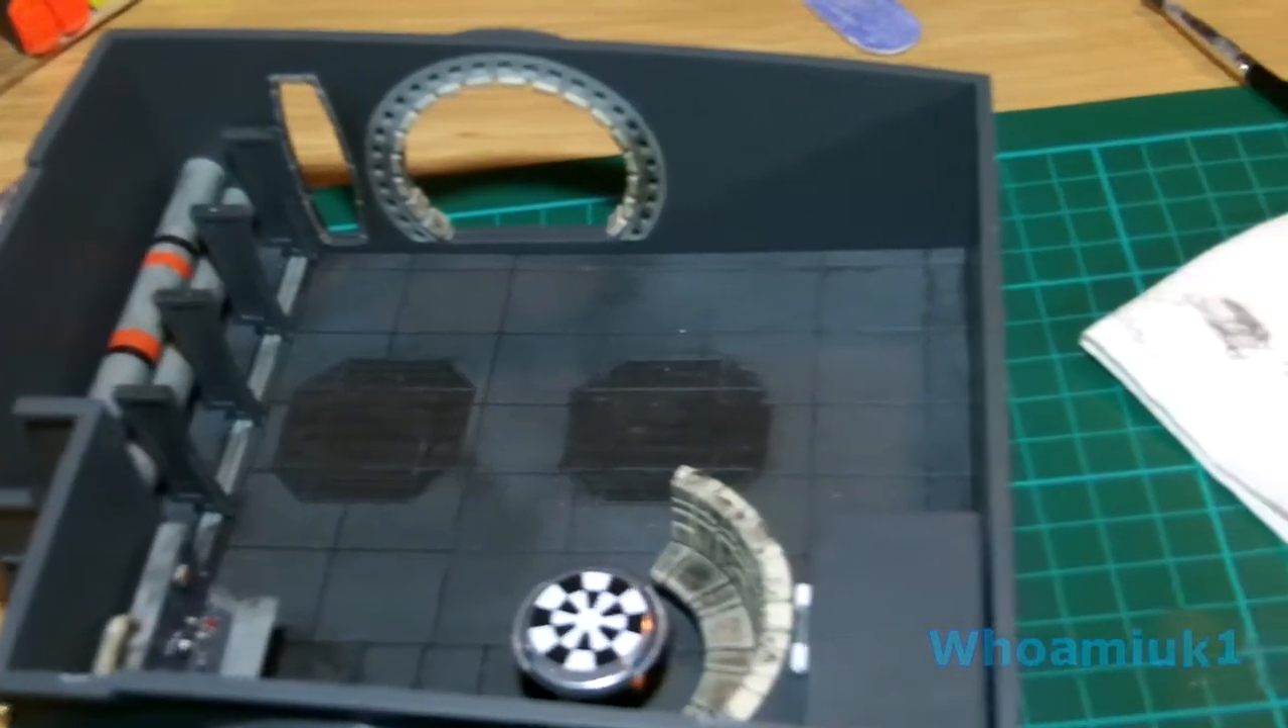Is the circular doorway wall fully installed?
Yes.